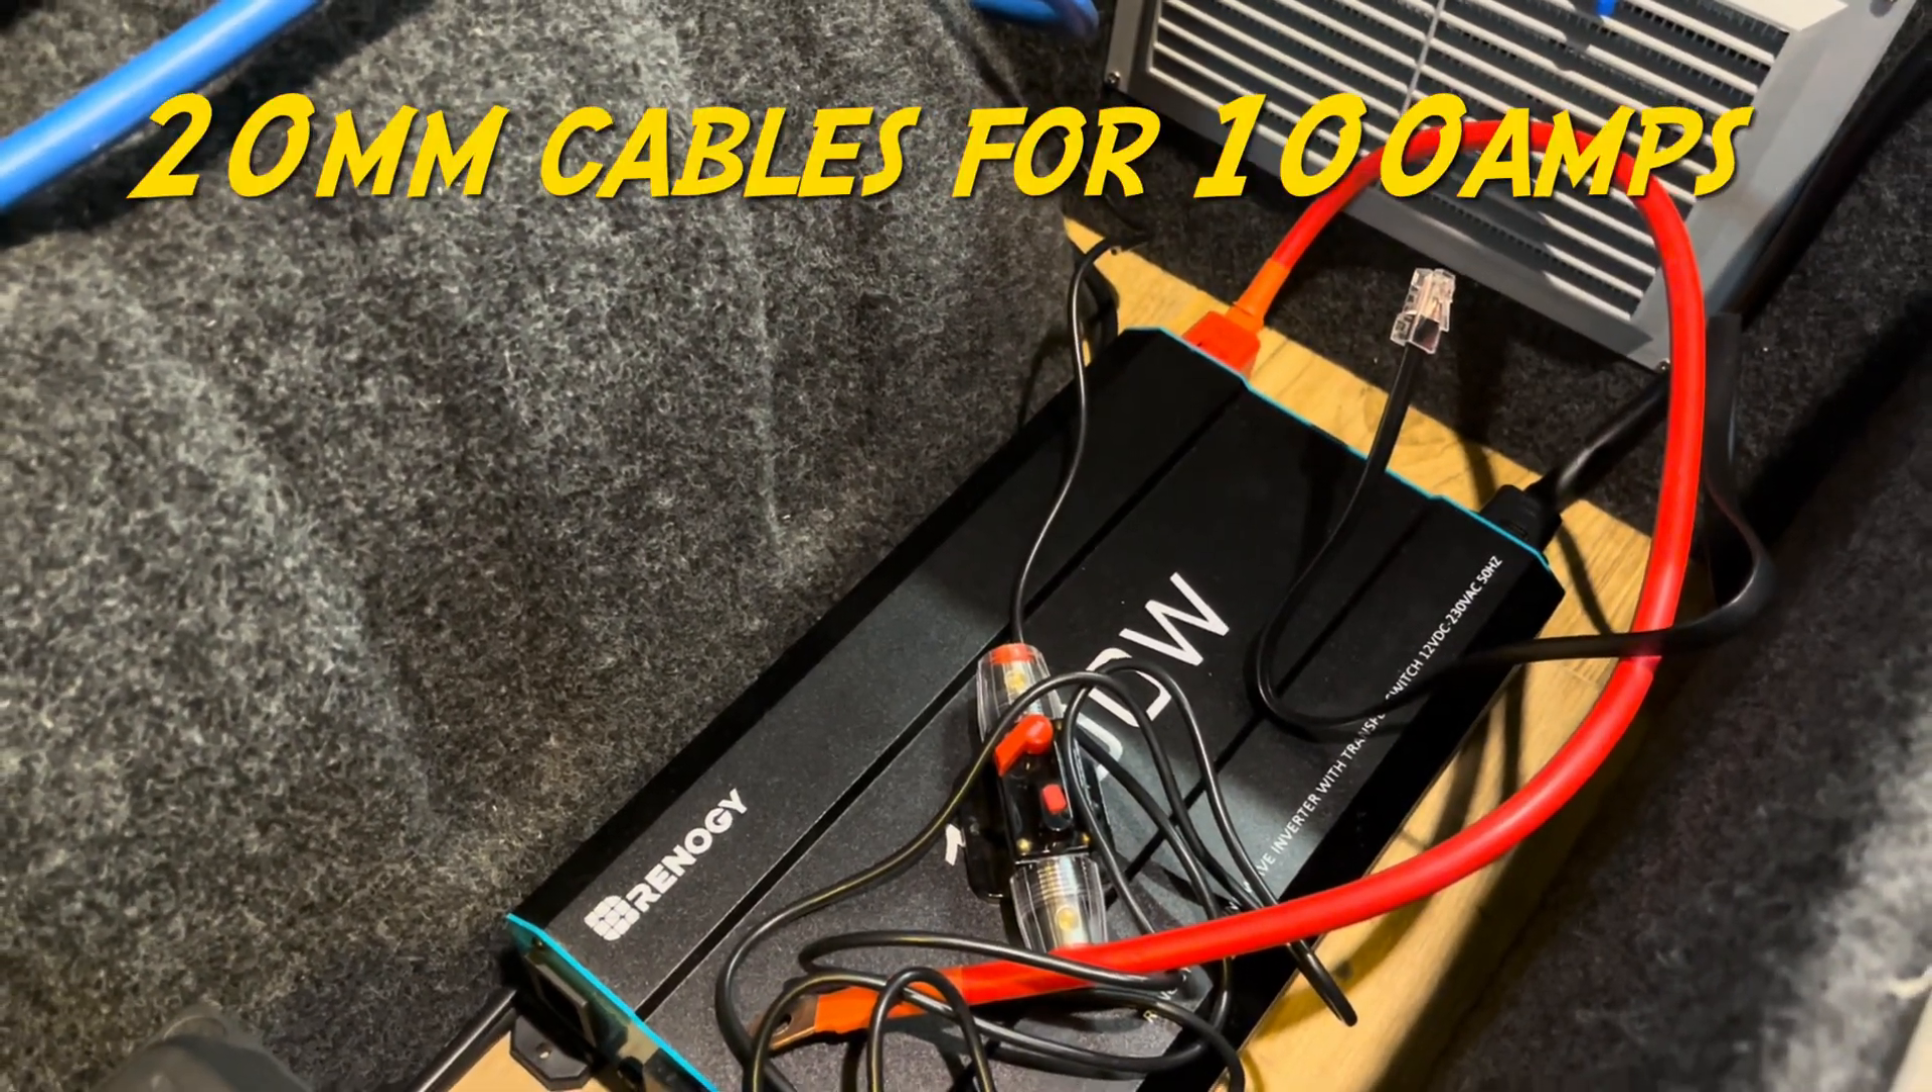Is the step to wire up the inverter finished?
No.